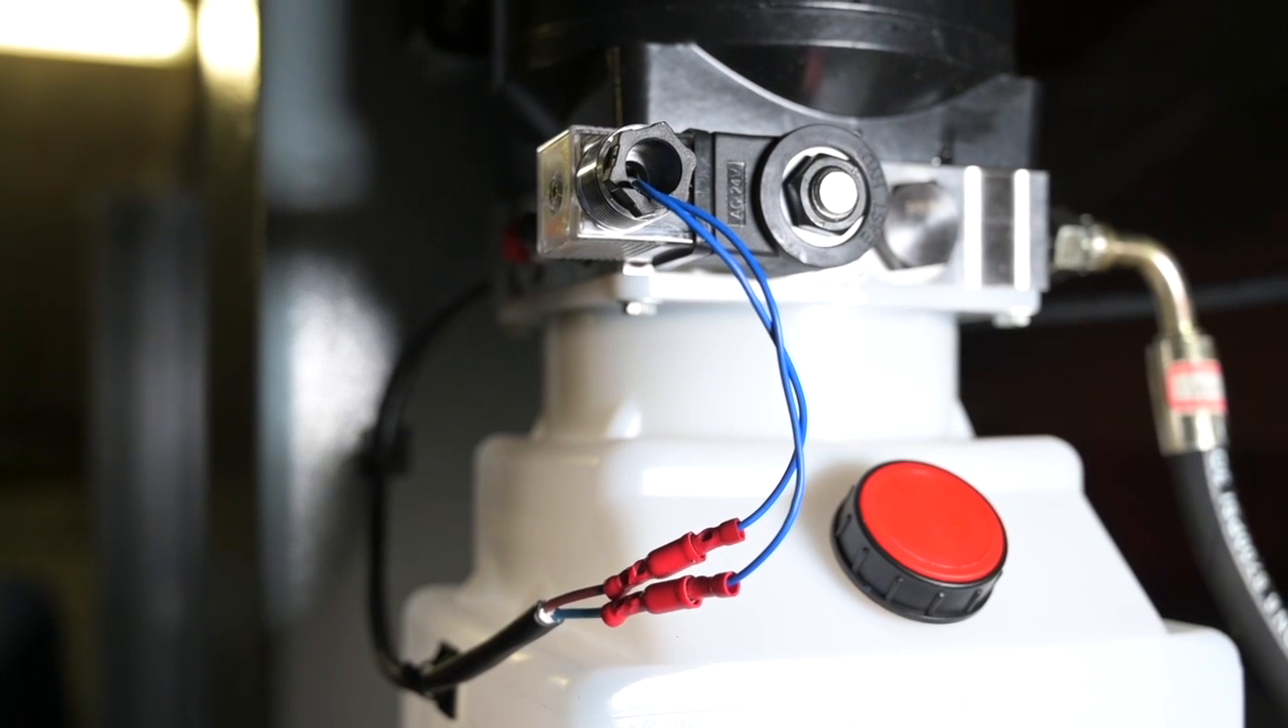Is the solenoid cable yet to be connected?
No.